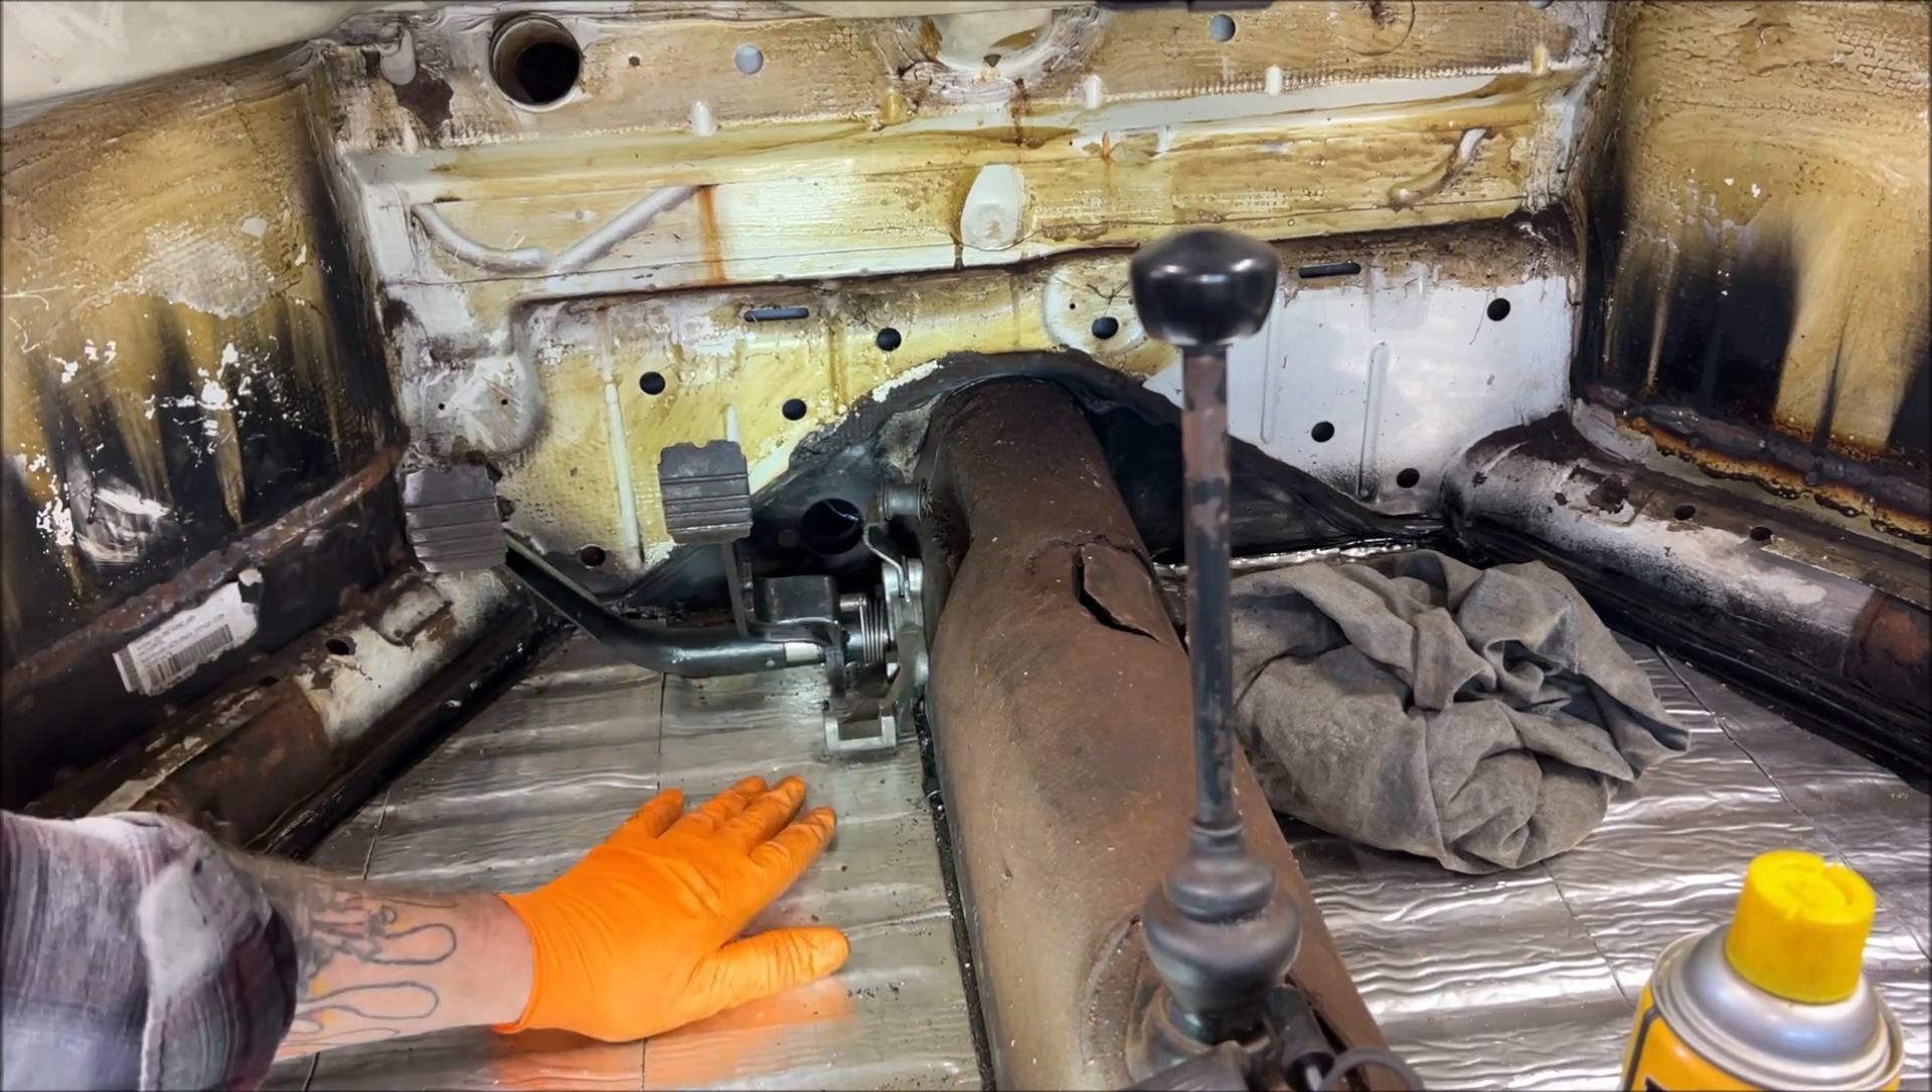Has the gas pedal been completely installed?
No.